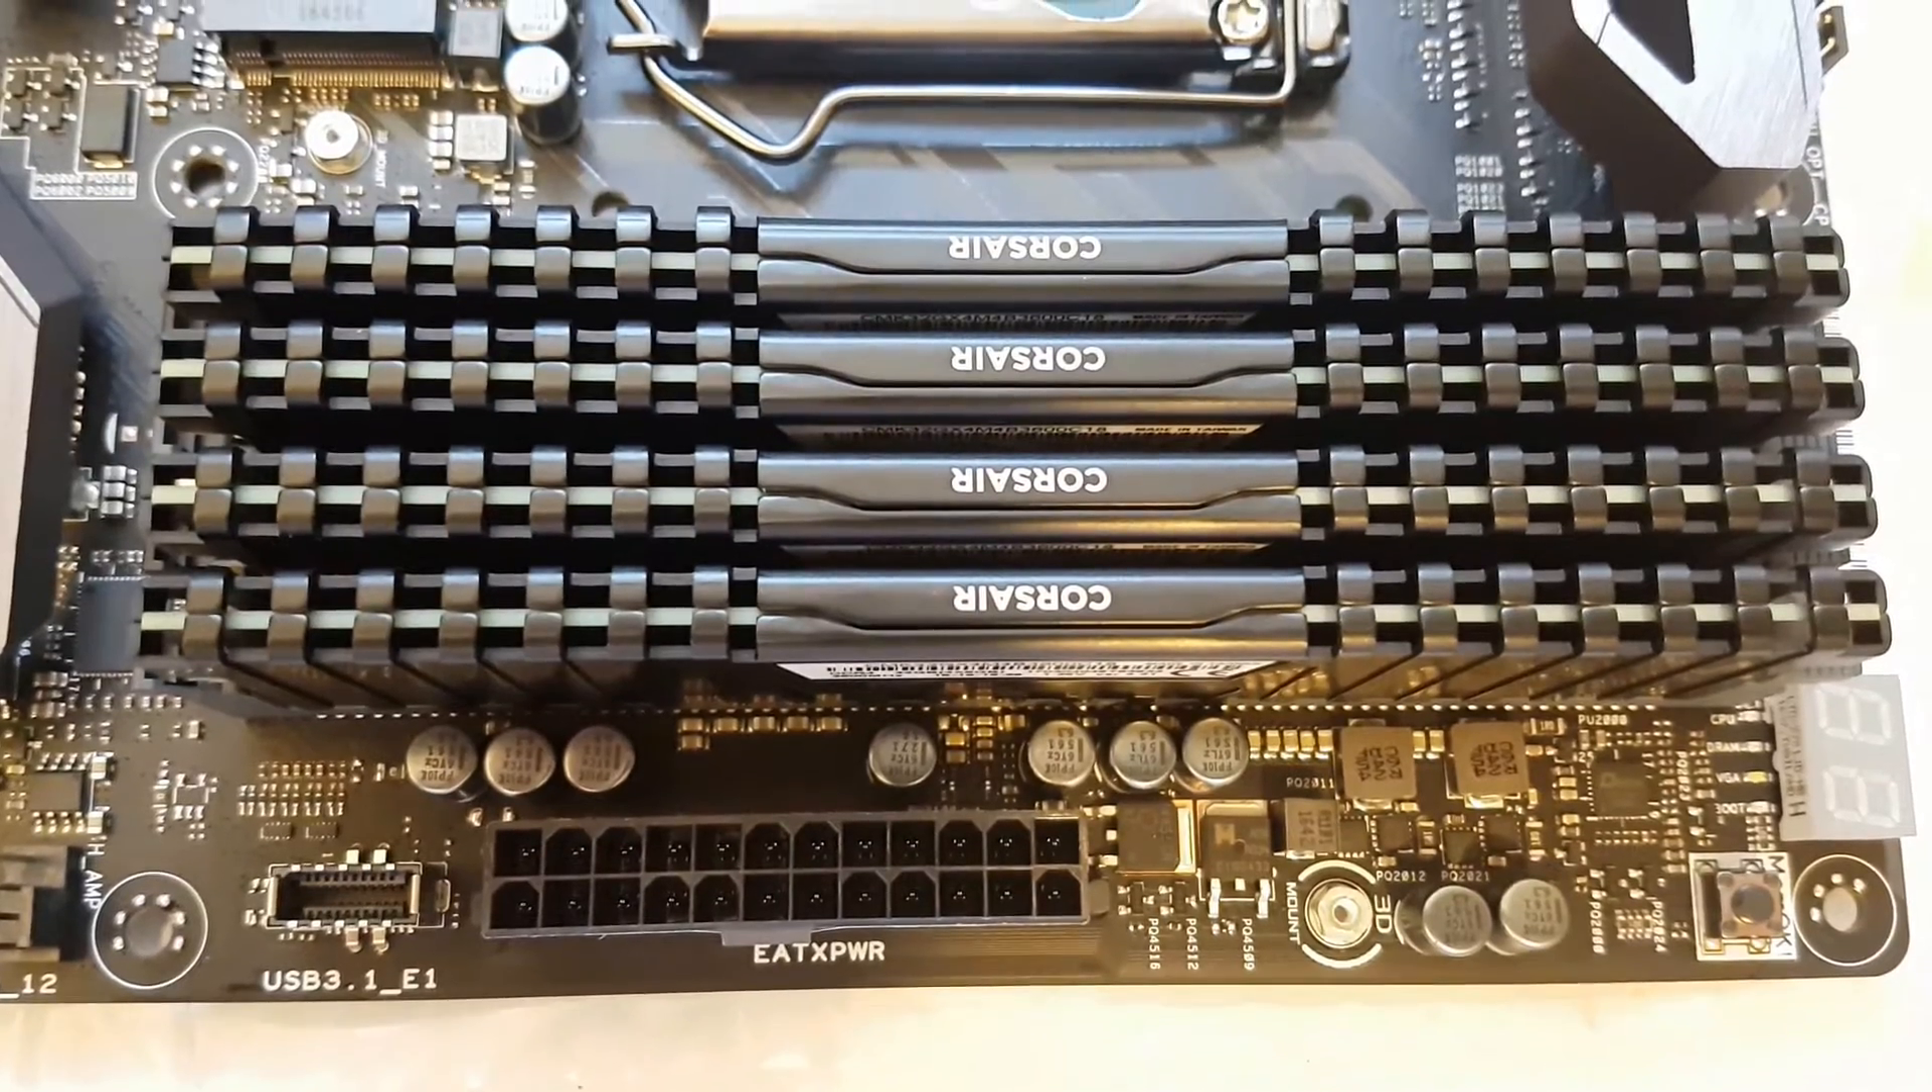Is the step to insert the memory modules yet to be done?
No.